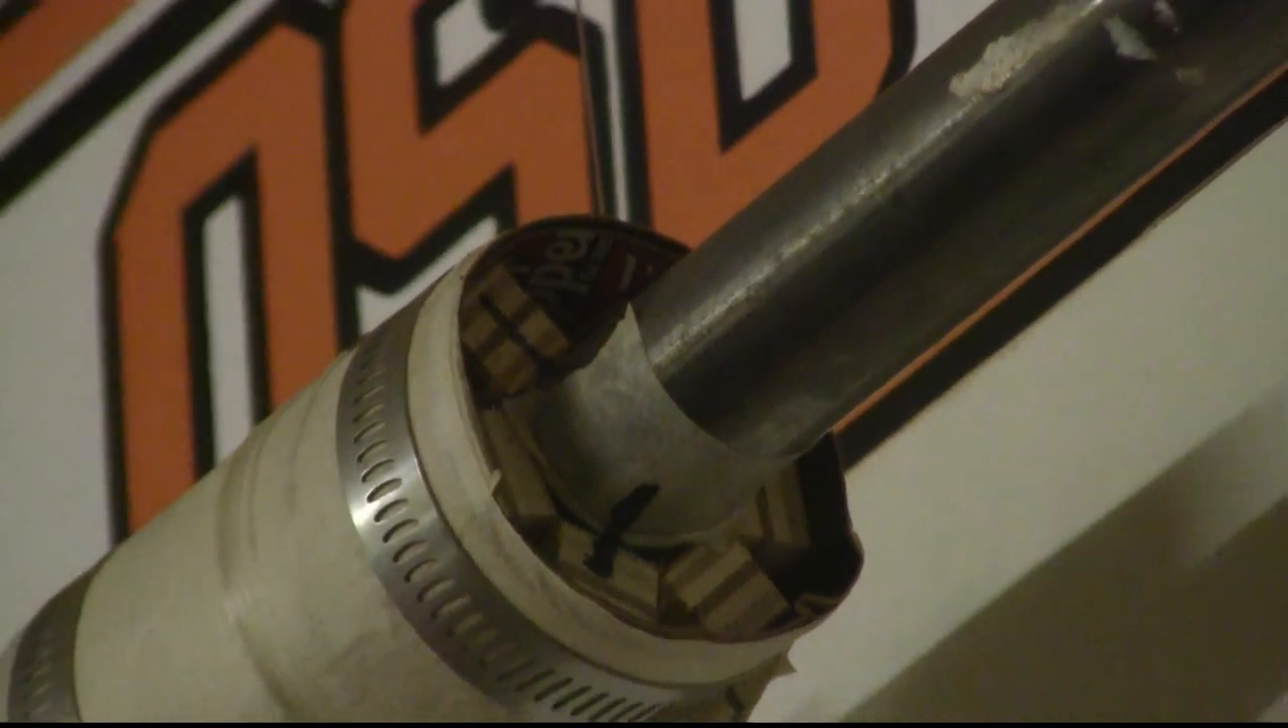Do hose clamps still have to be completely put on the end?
No.